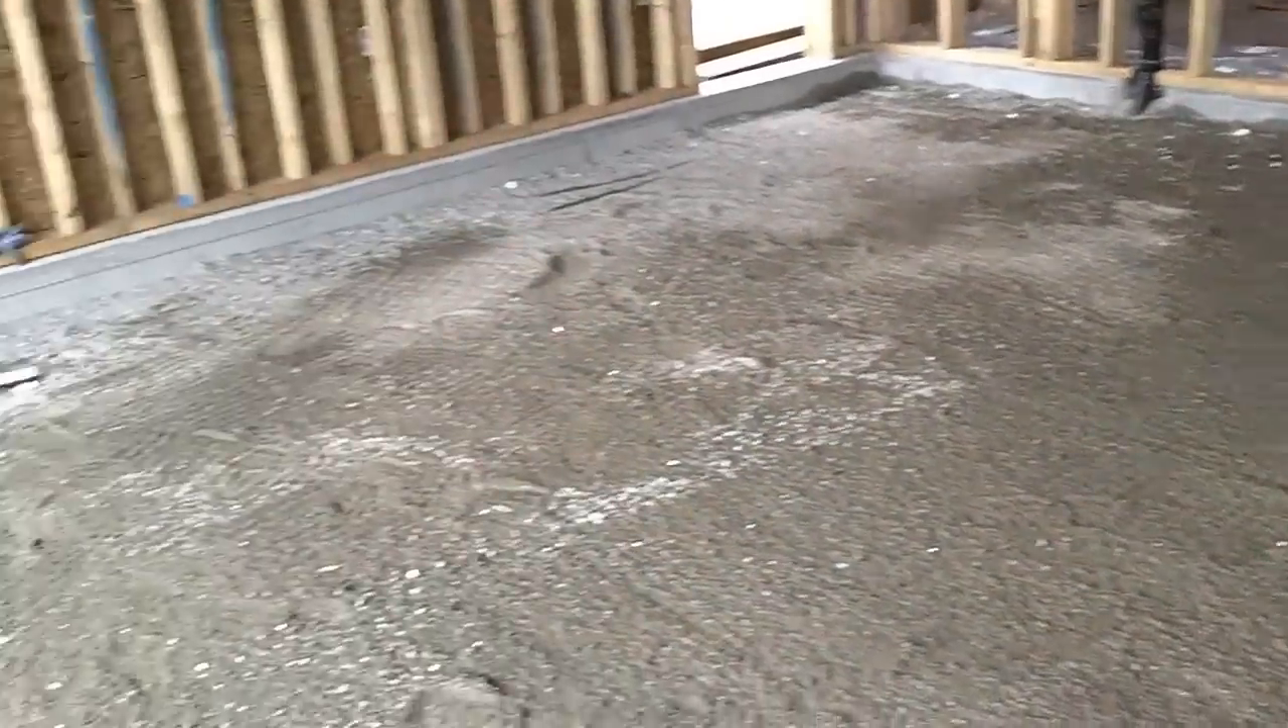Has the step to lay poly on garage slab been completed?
No.